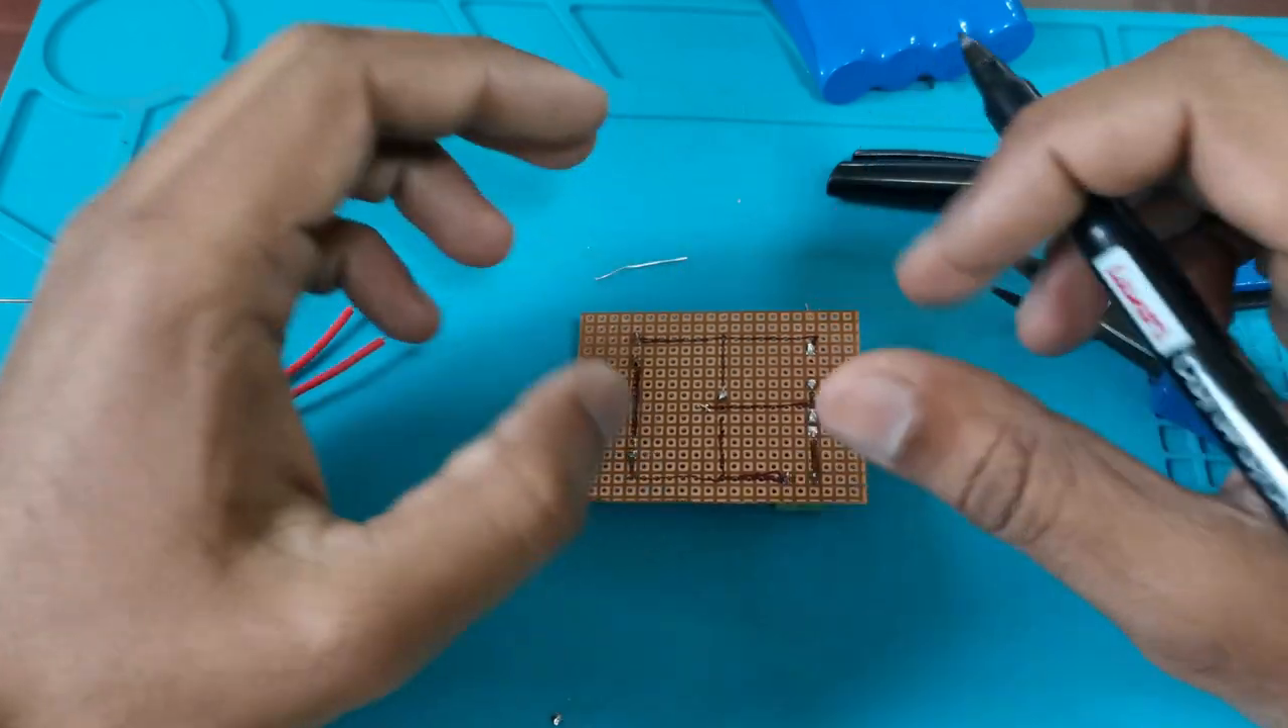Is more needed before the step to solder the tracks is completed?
Yes.